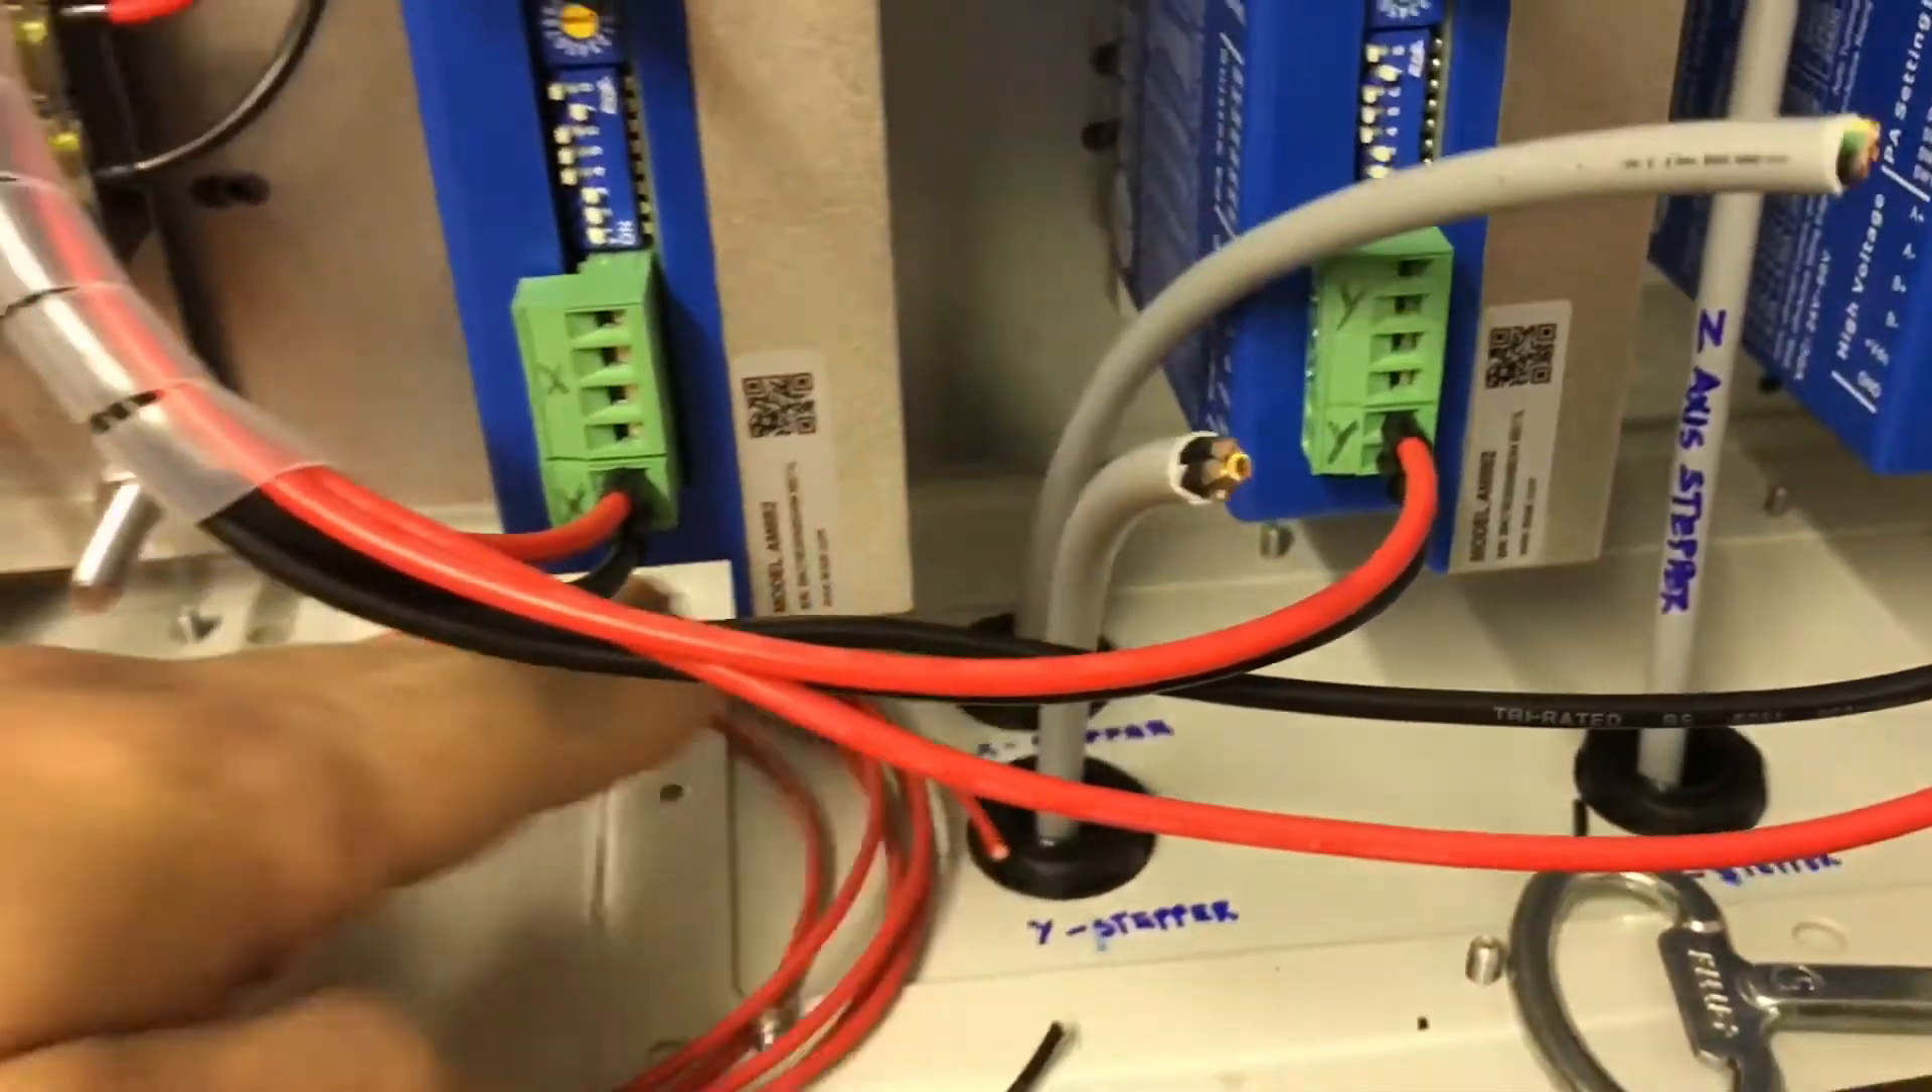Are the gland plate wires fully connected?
No.